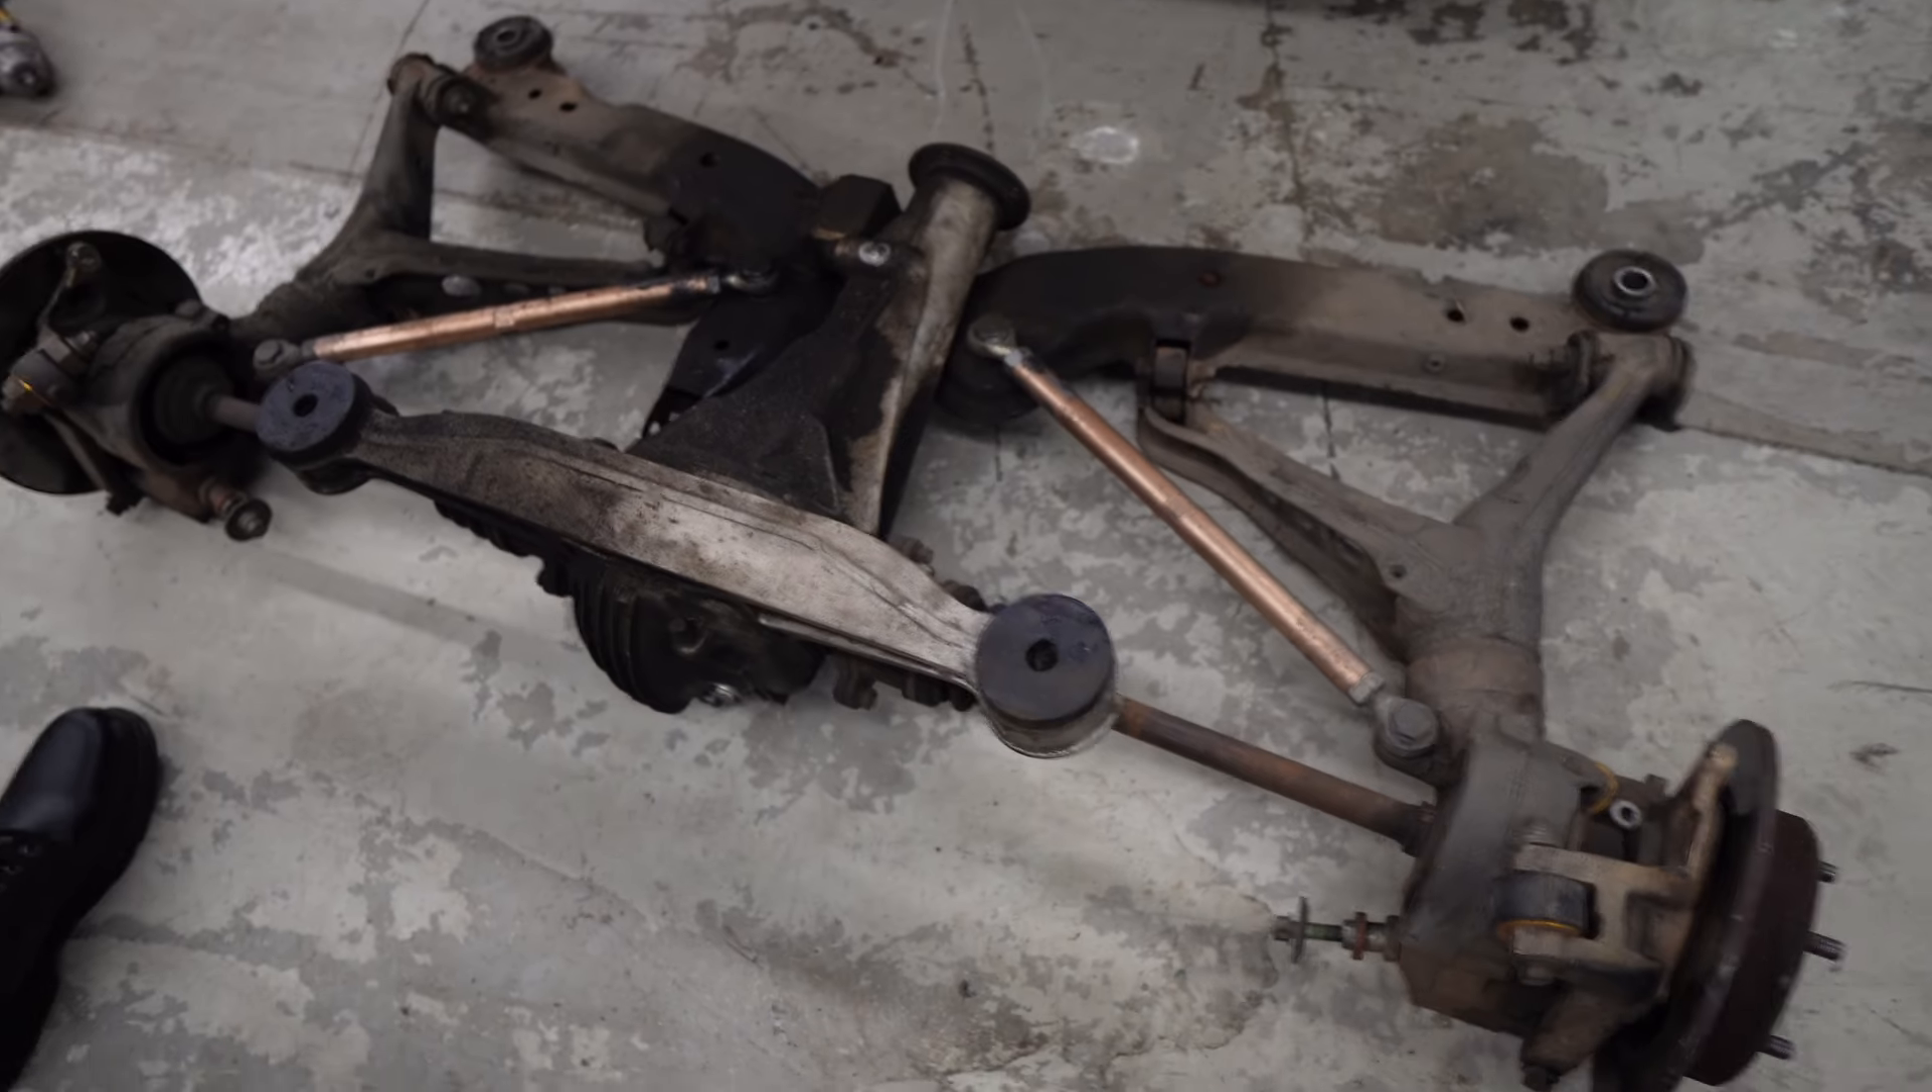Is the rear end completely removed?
Yes.